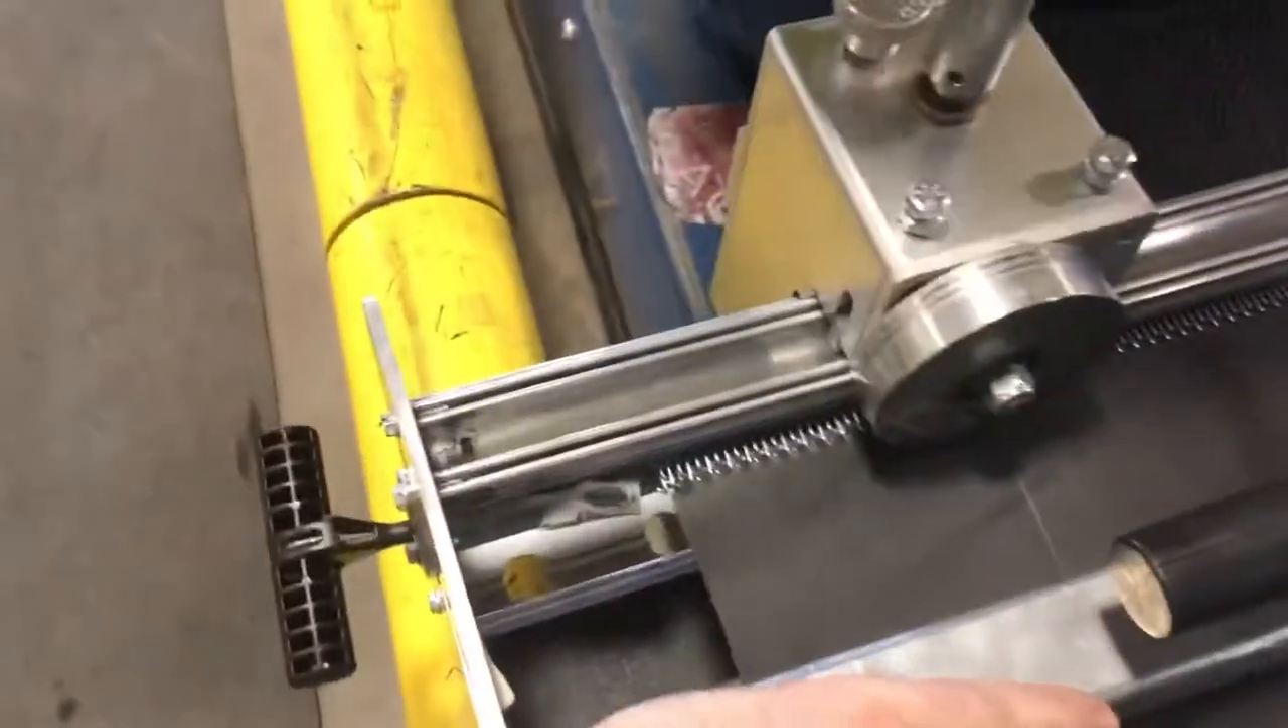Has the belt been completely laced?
No.